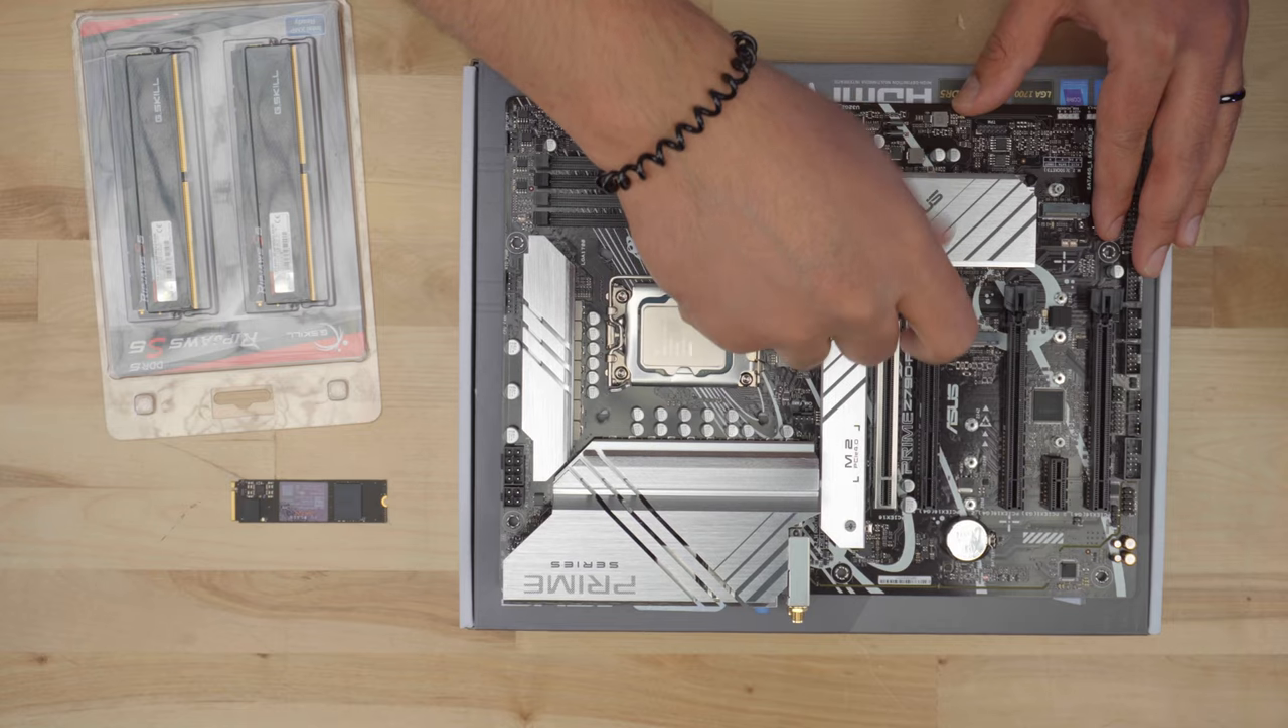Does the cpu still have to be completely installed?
No.